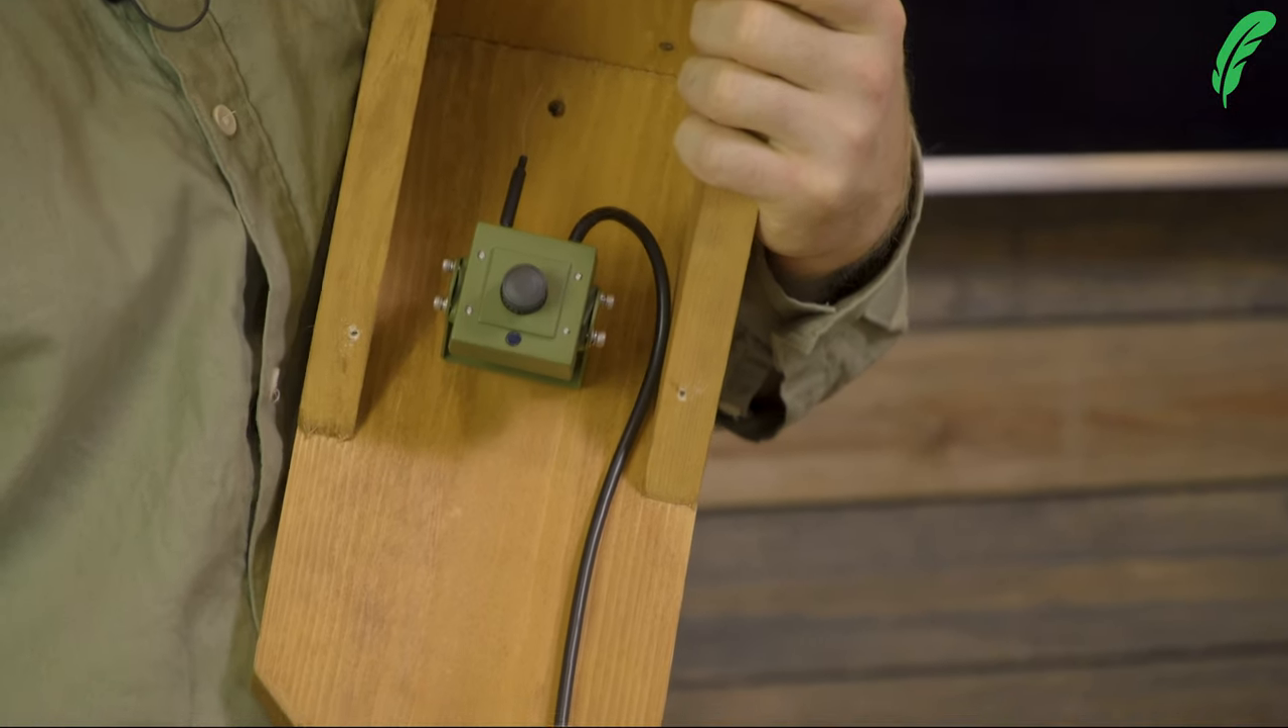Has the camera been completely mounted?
Yes.